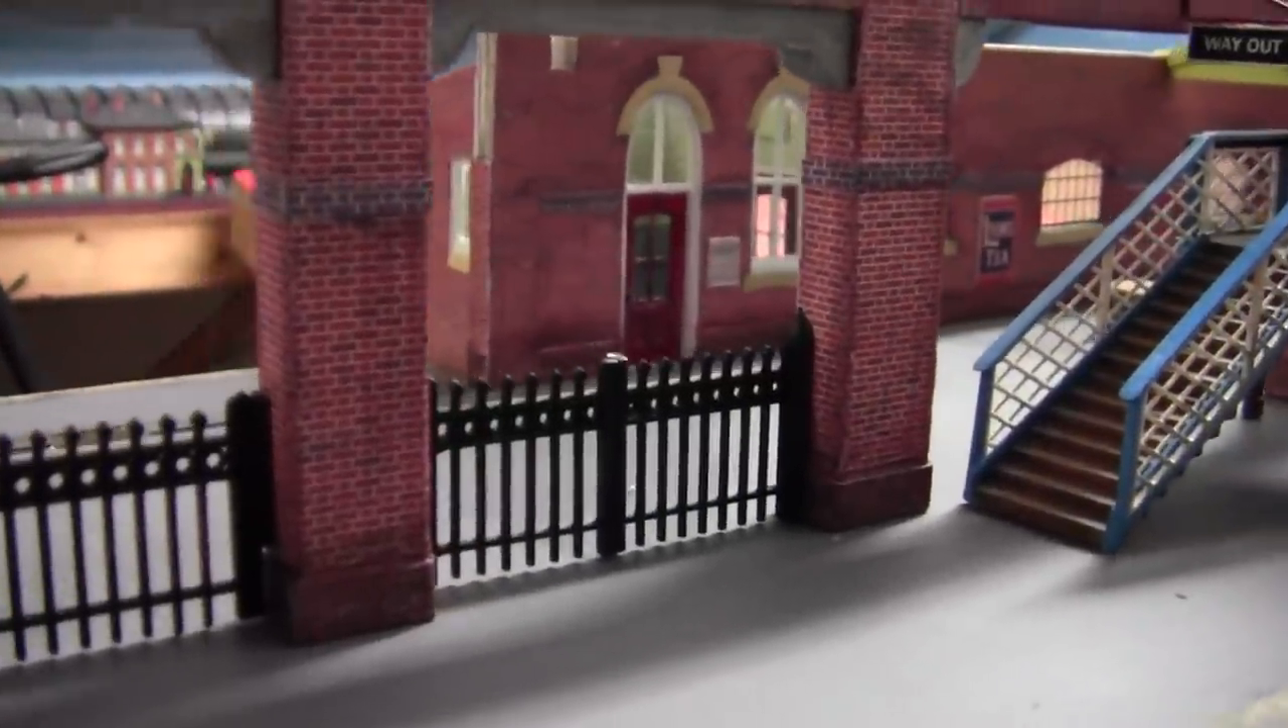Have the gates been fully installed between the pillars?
Yes.